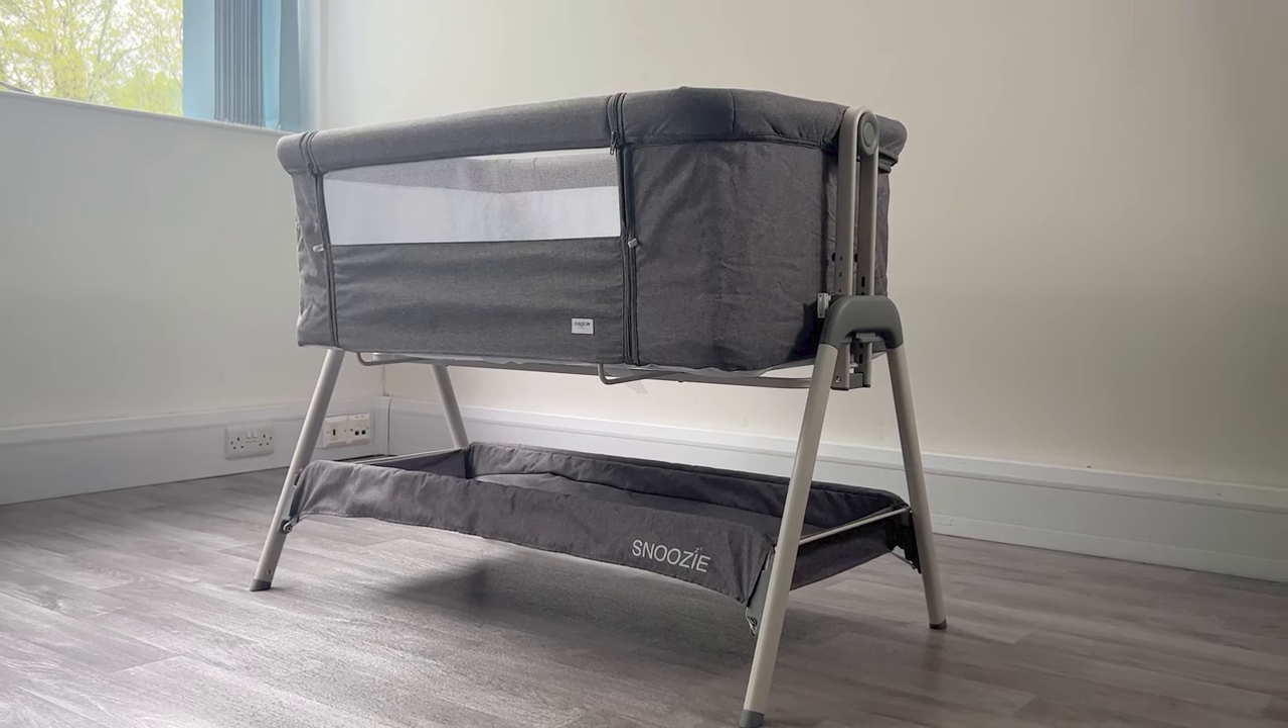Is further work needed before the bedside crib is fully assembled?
No.